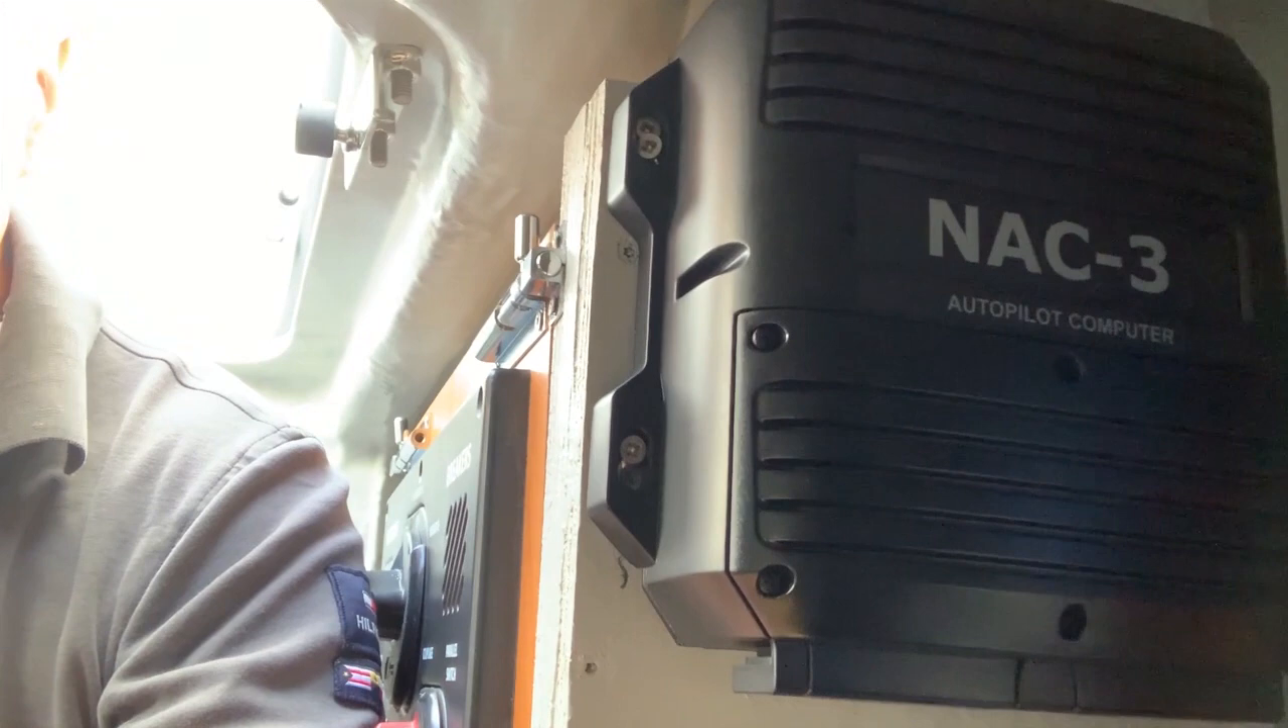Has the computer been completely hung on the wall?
Yes.